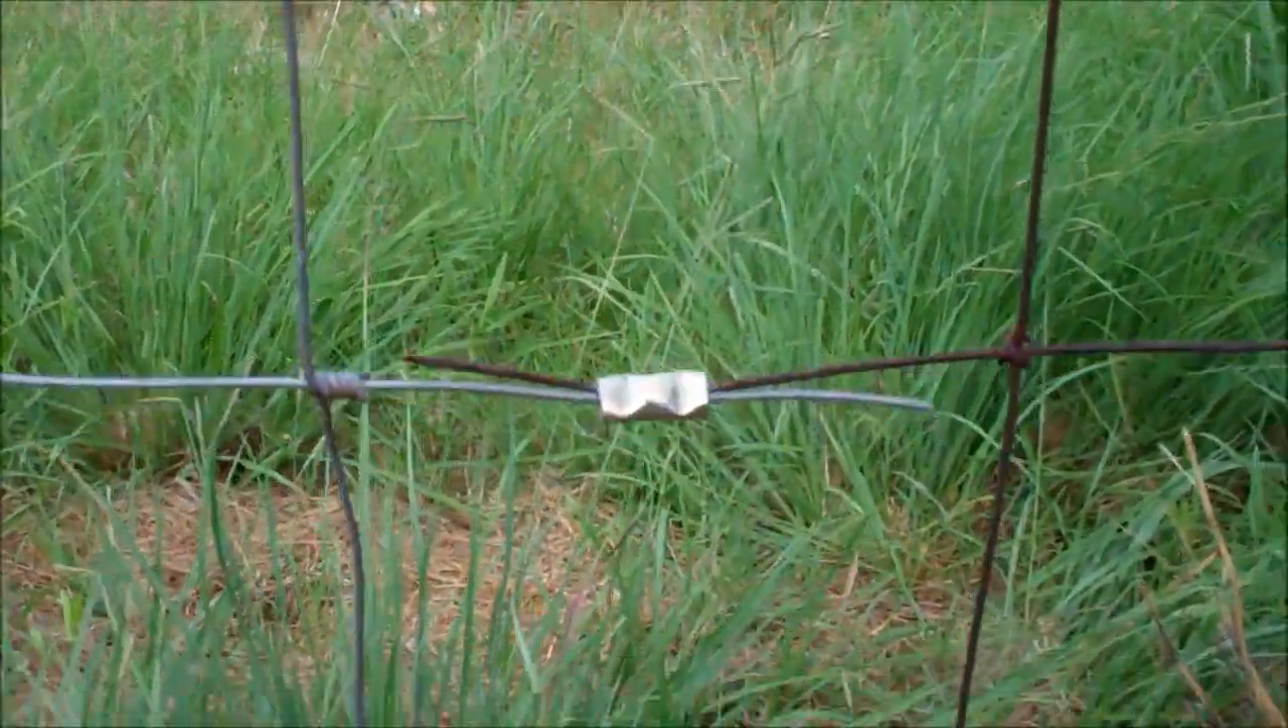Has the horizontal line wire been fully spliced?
Yes.